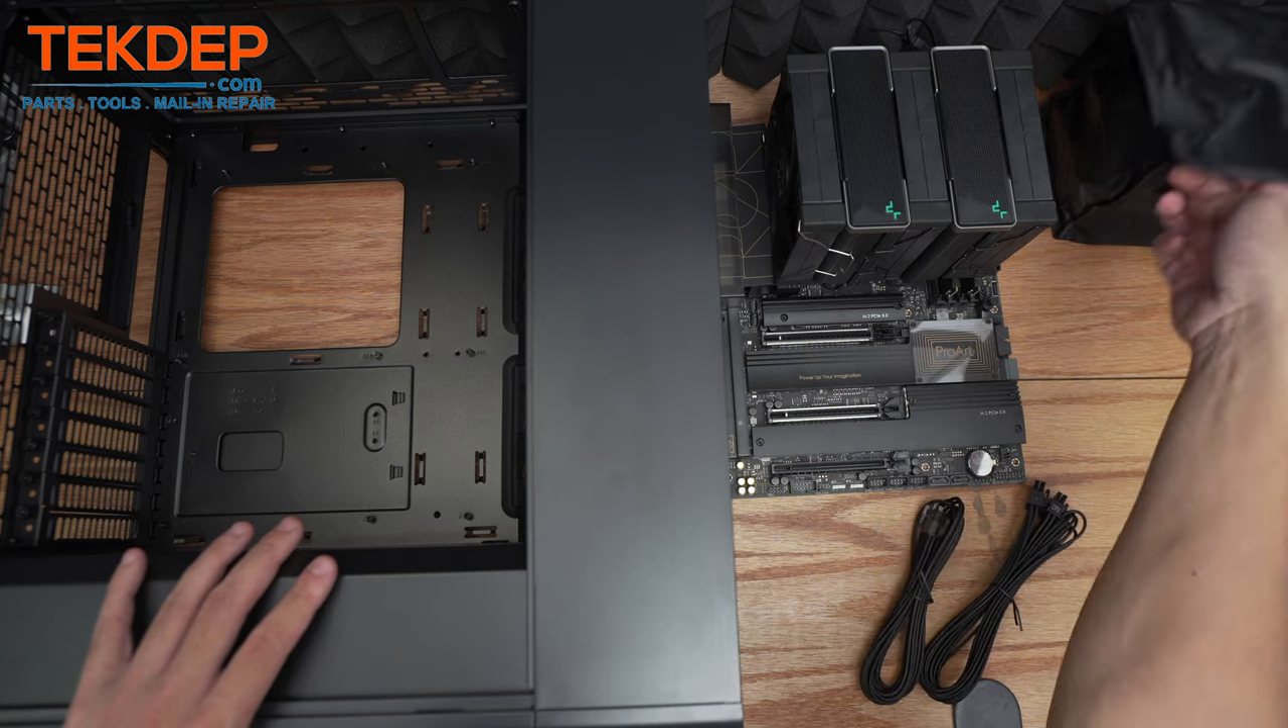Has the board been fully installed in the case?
No.